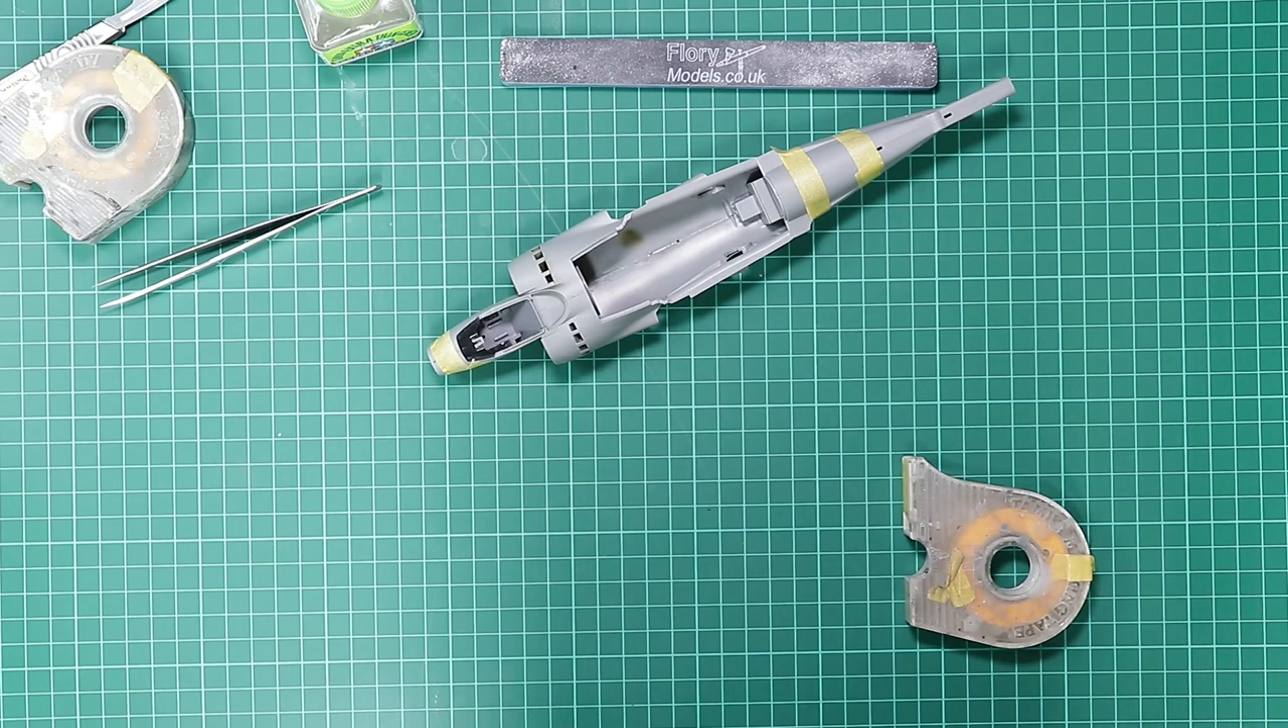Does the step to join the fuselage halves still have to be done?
No.